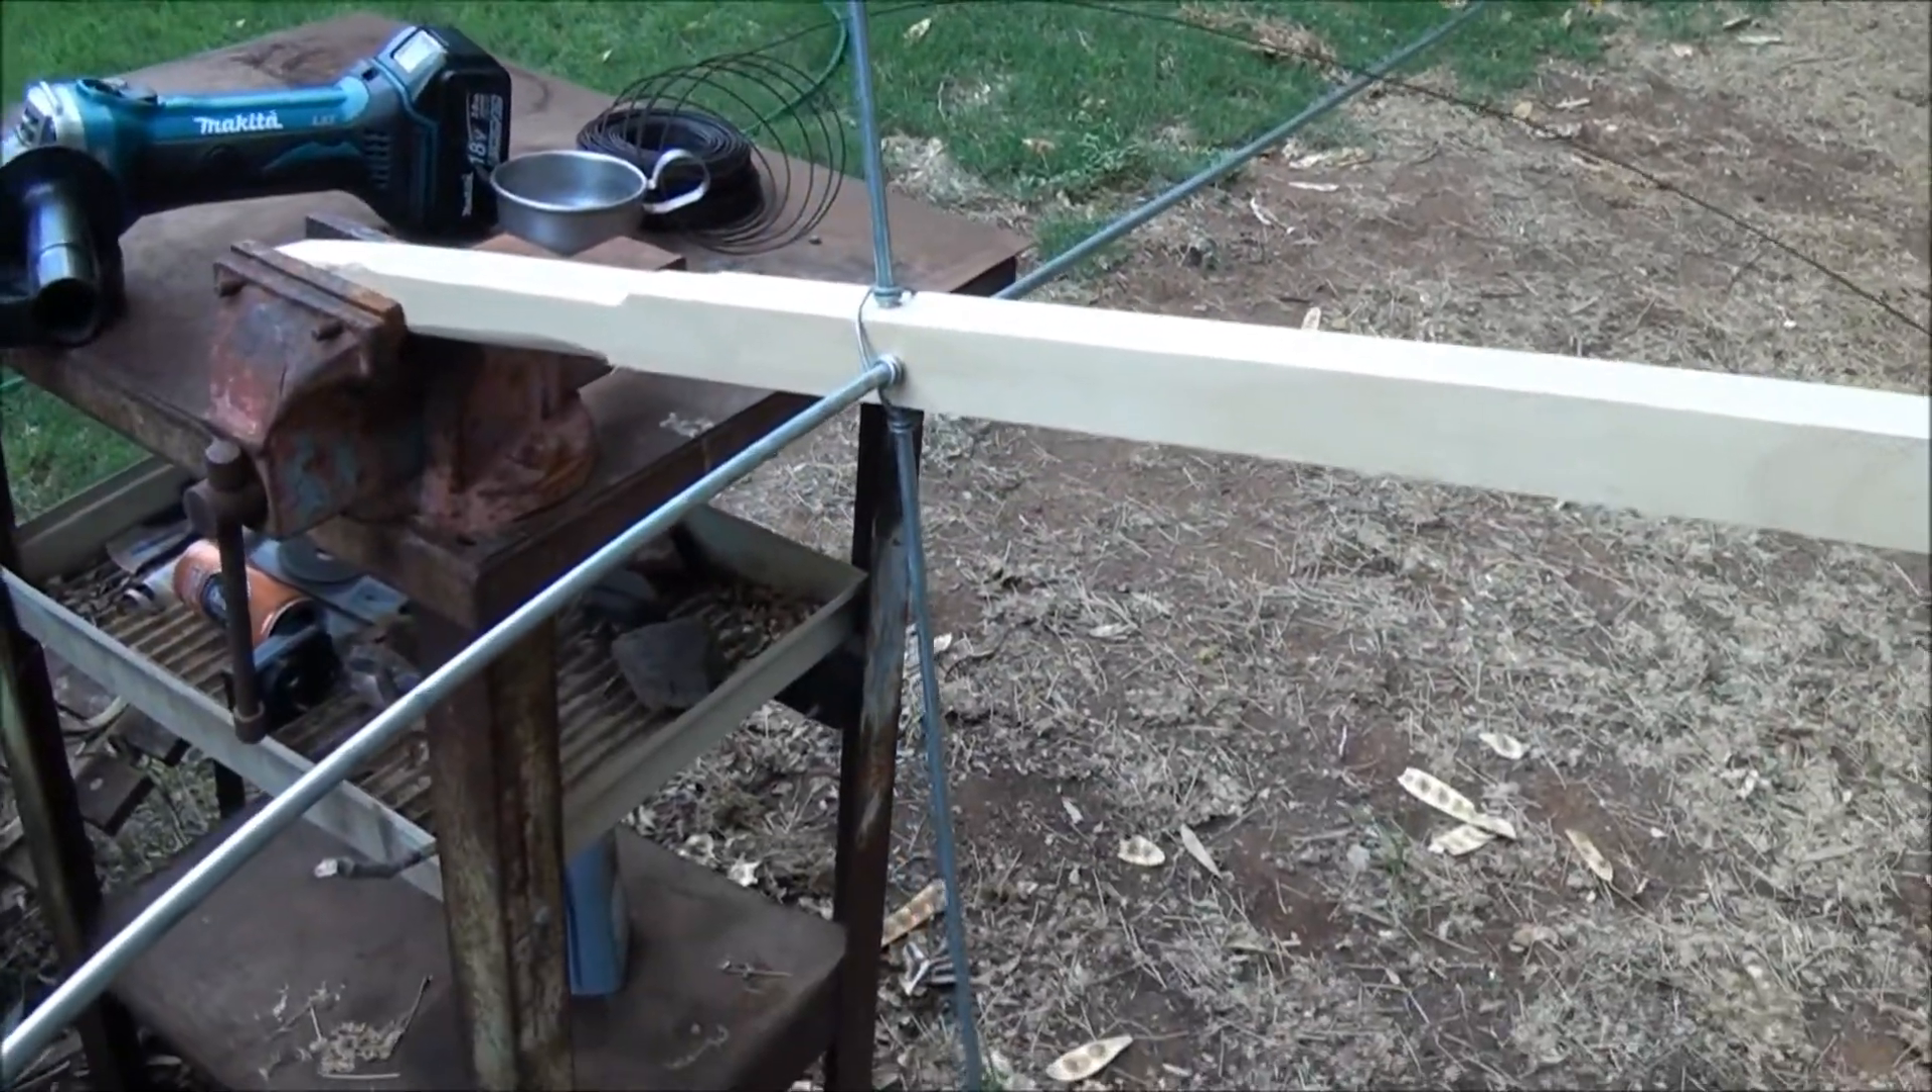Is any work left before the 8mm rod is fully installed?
No.